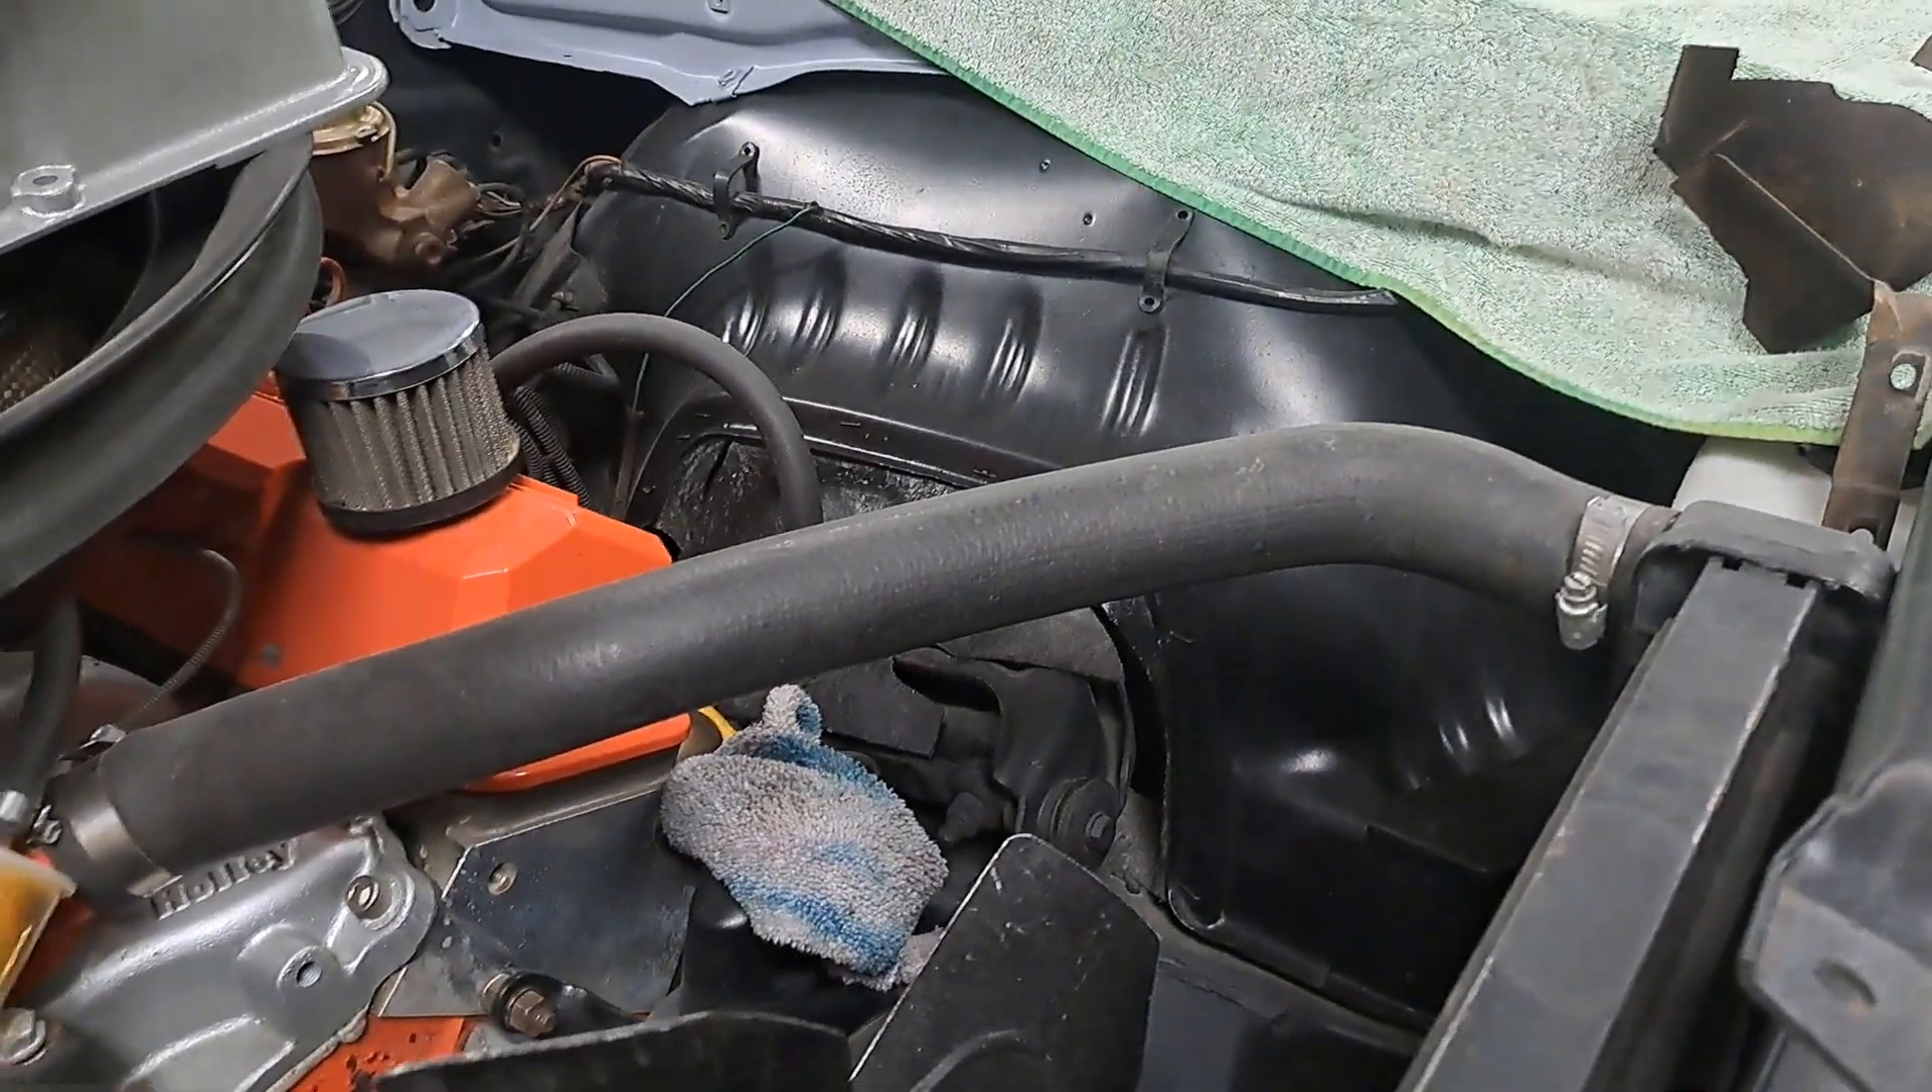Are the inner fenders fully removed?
No.